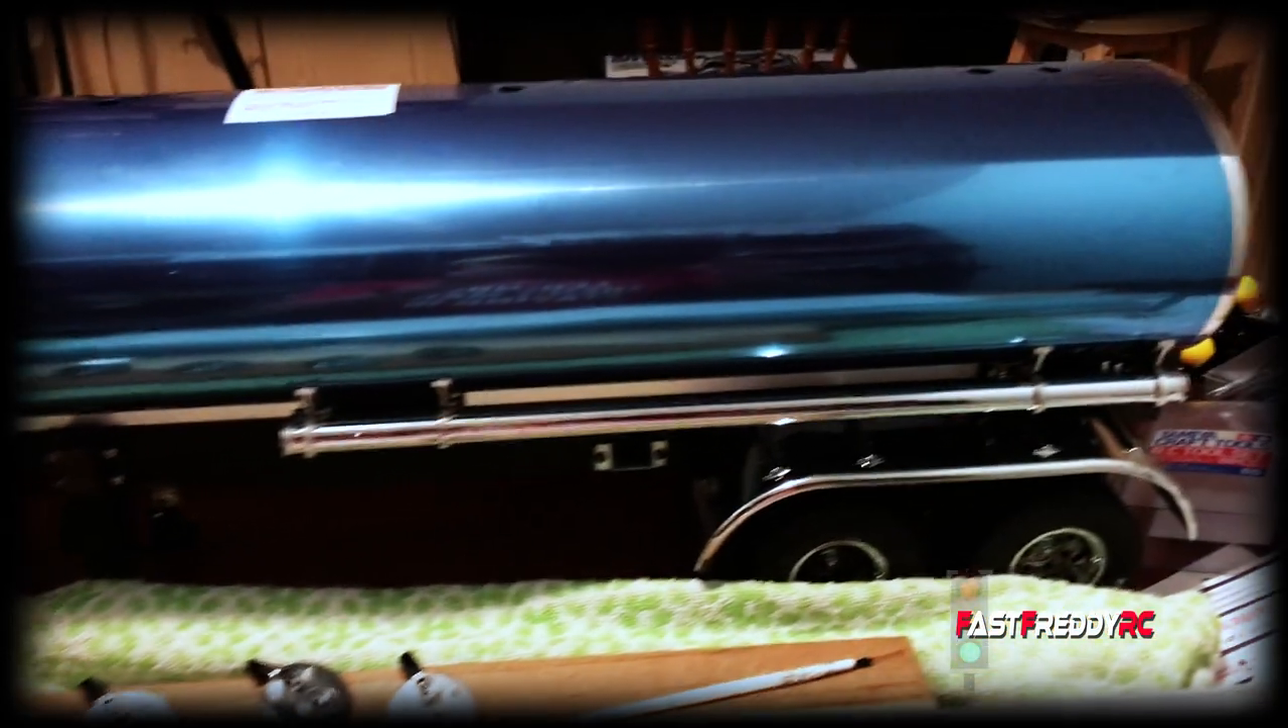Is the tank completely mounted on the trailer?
Yes.